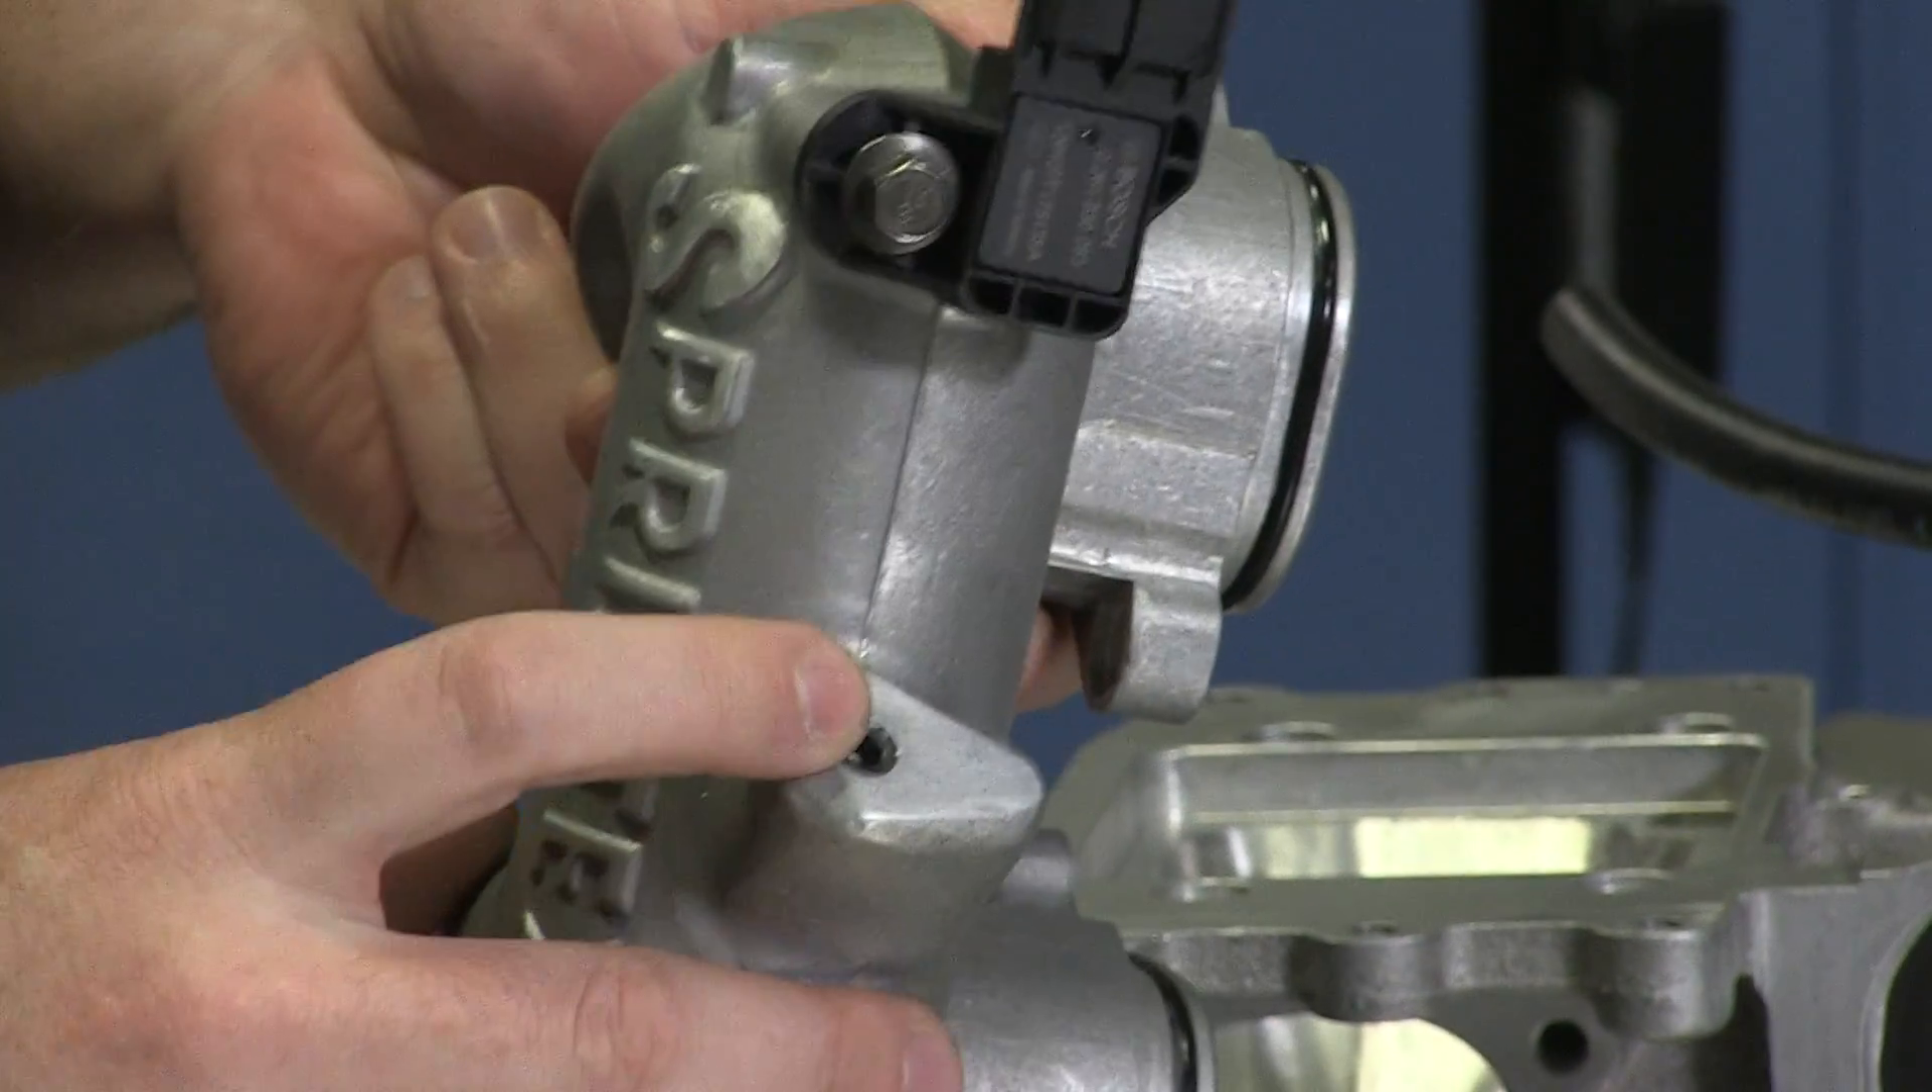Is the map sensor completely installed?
Yes.